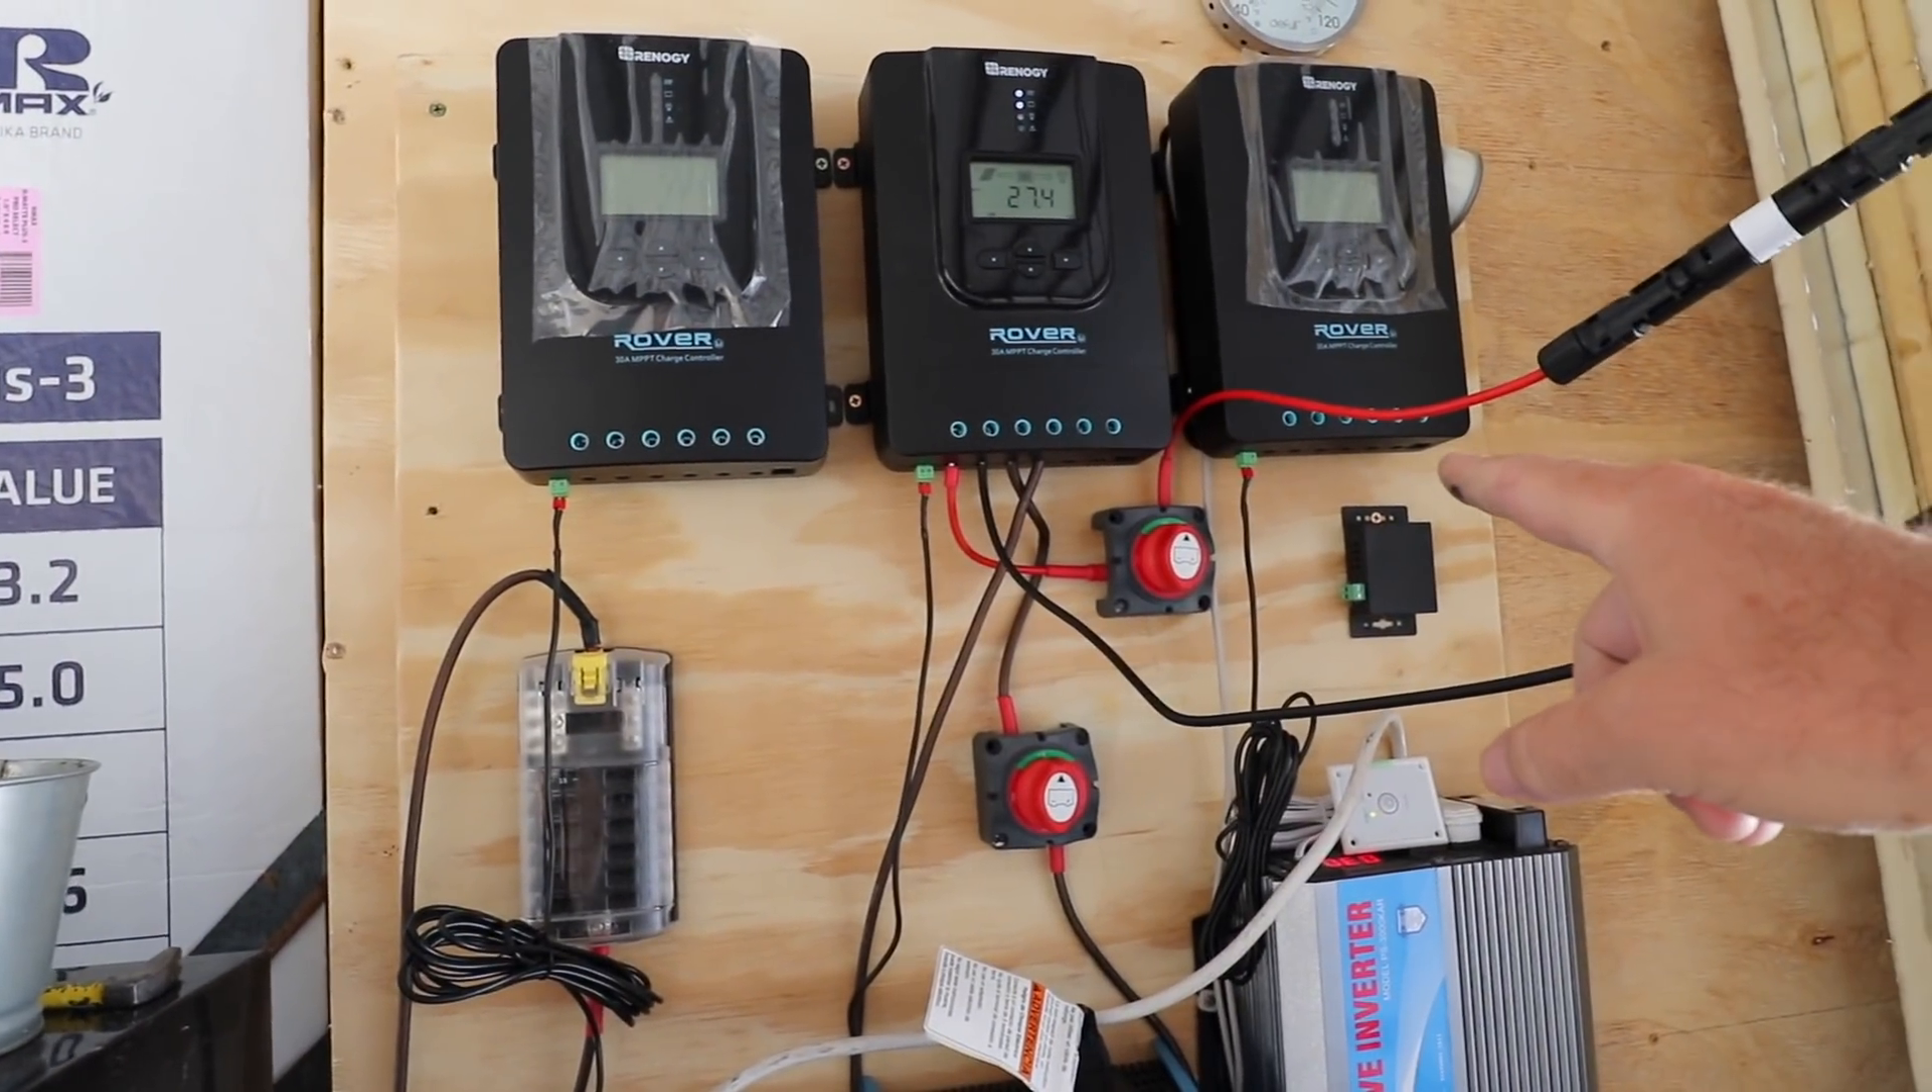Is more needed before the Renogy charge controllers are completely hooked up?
Yes.